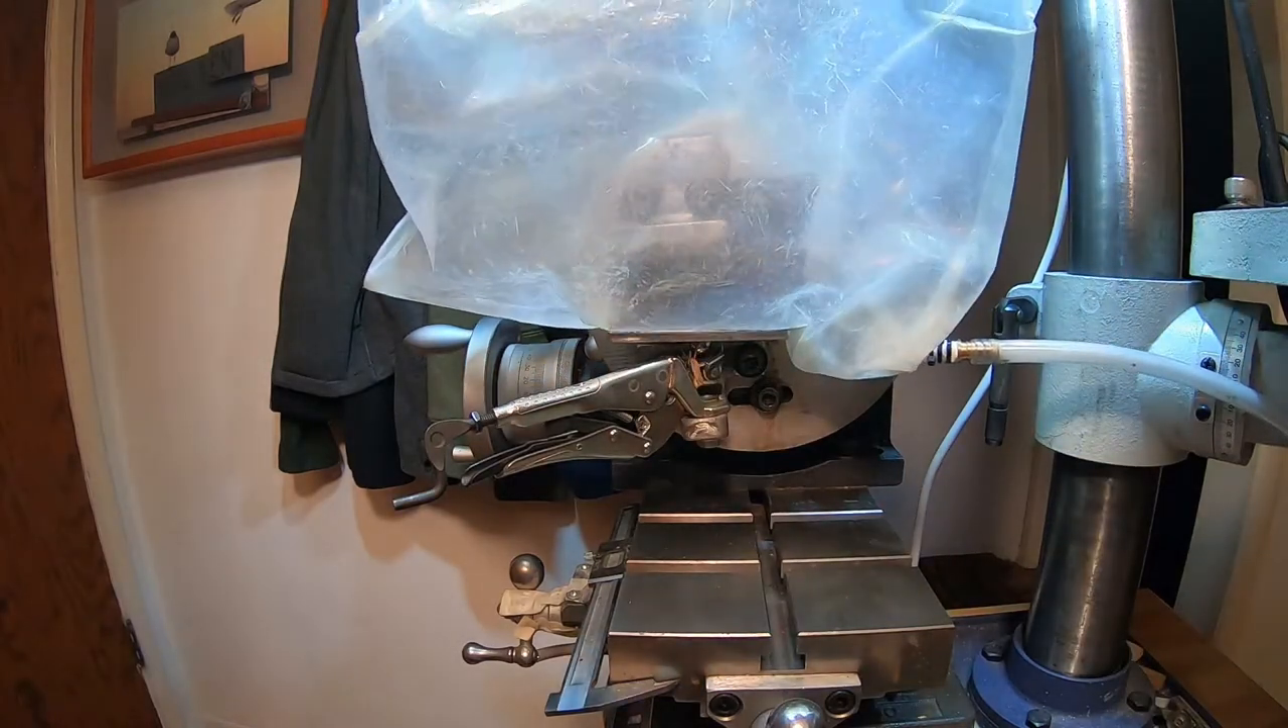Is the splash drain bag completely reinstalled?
Yes.